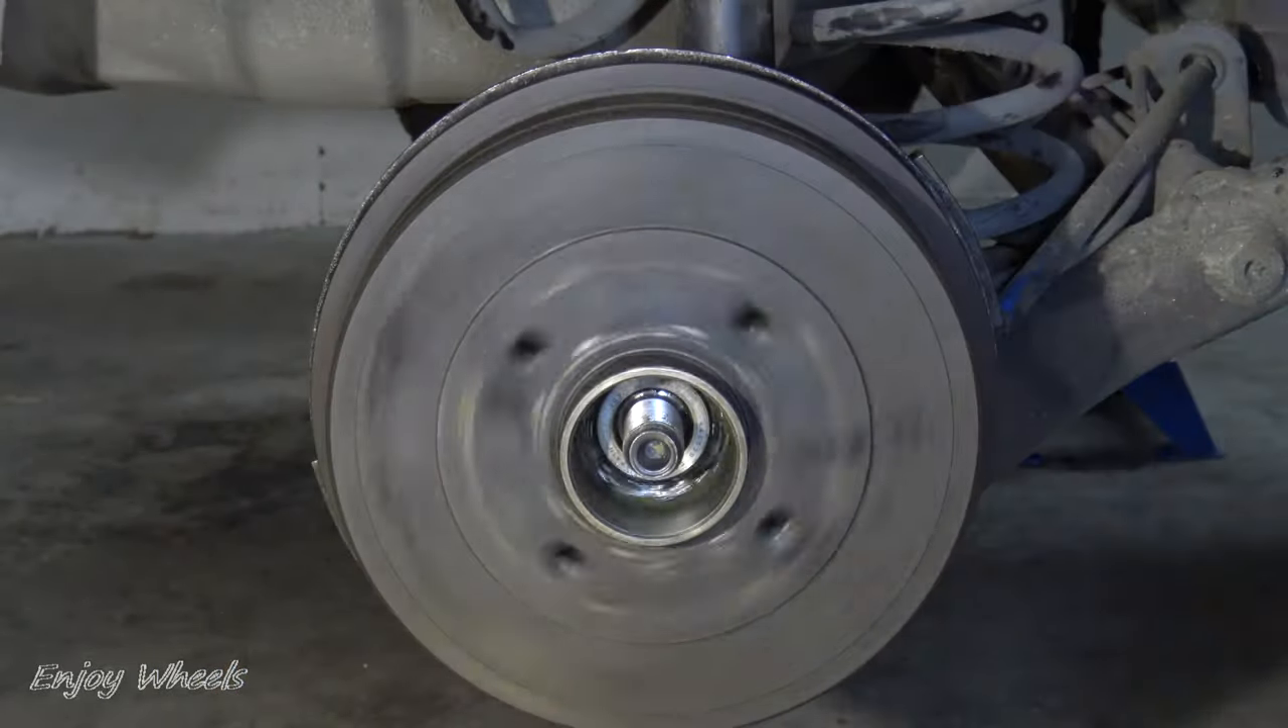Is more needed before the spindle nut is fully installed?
Yes.